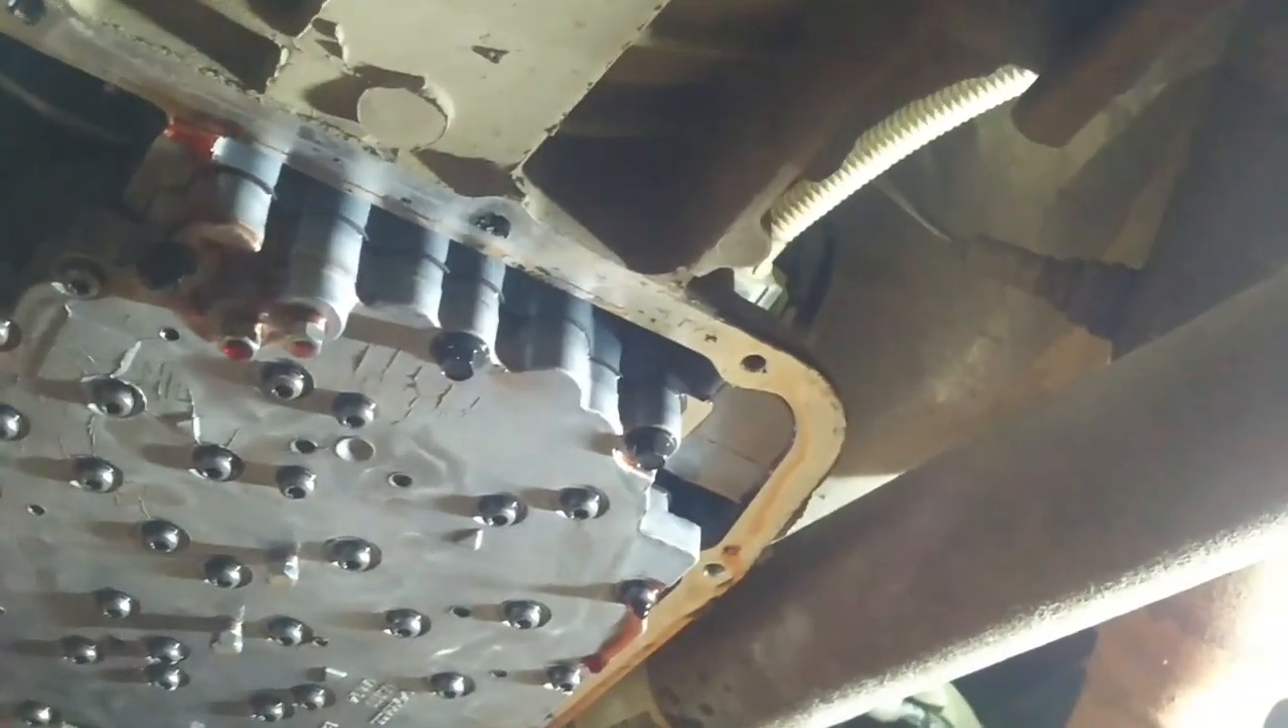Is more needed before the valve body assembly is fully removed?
Yes.